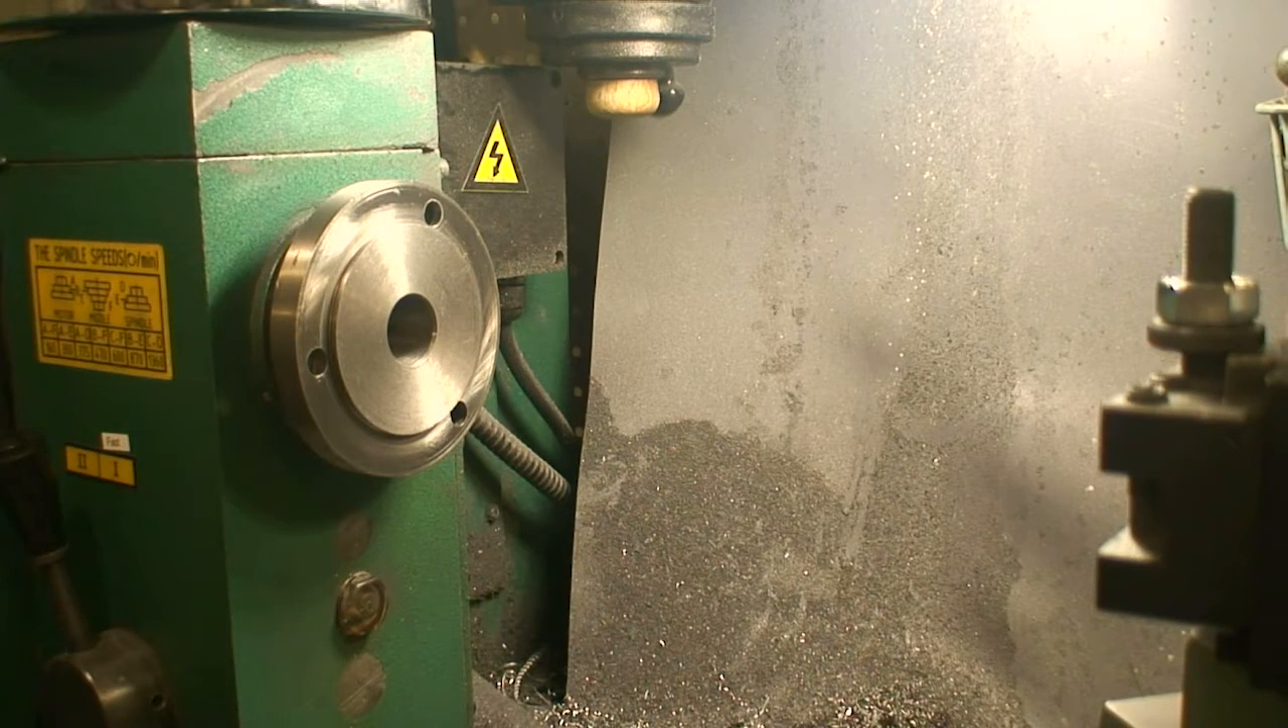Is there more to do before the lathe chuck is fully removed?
No.